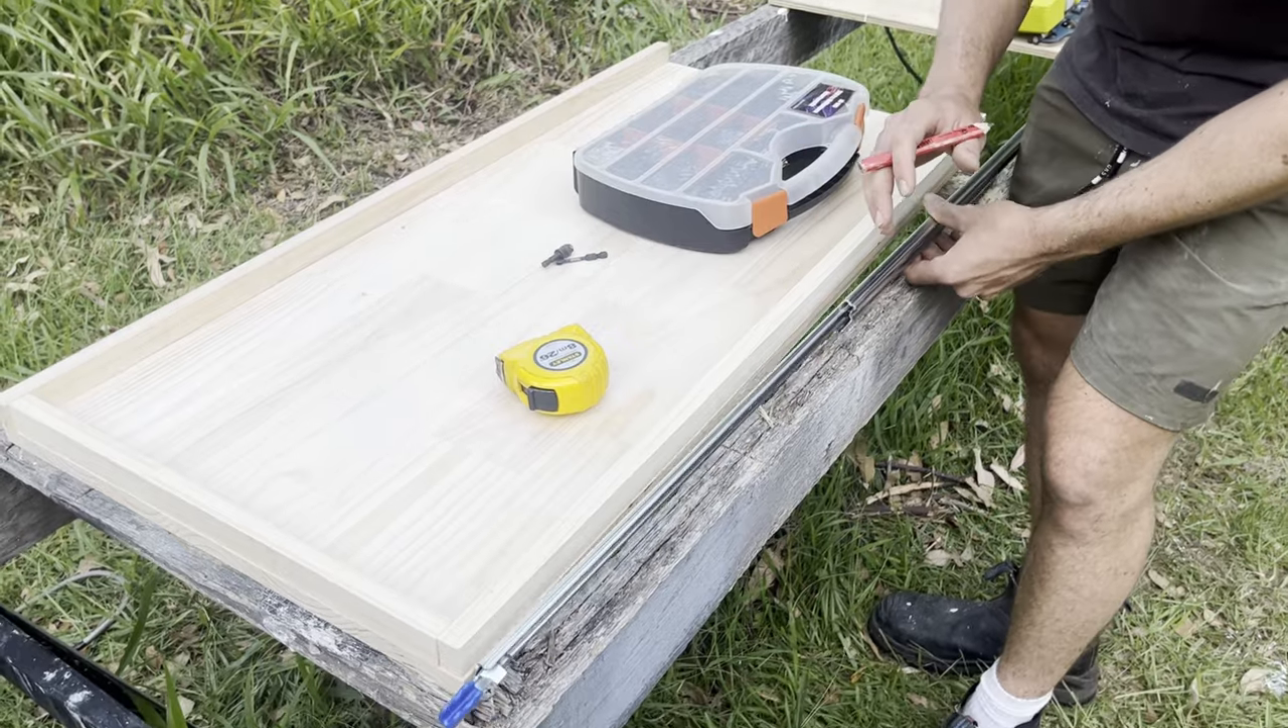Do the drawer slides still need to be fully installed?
Yes.